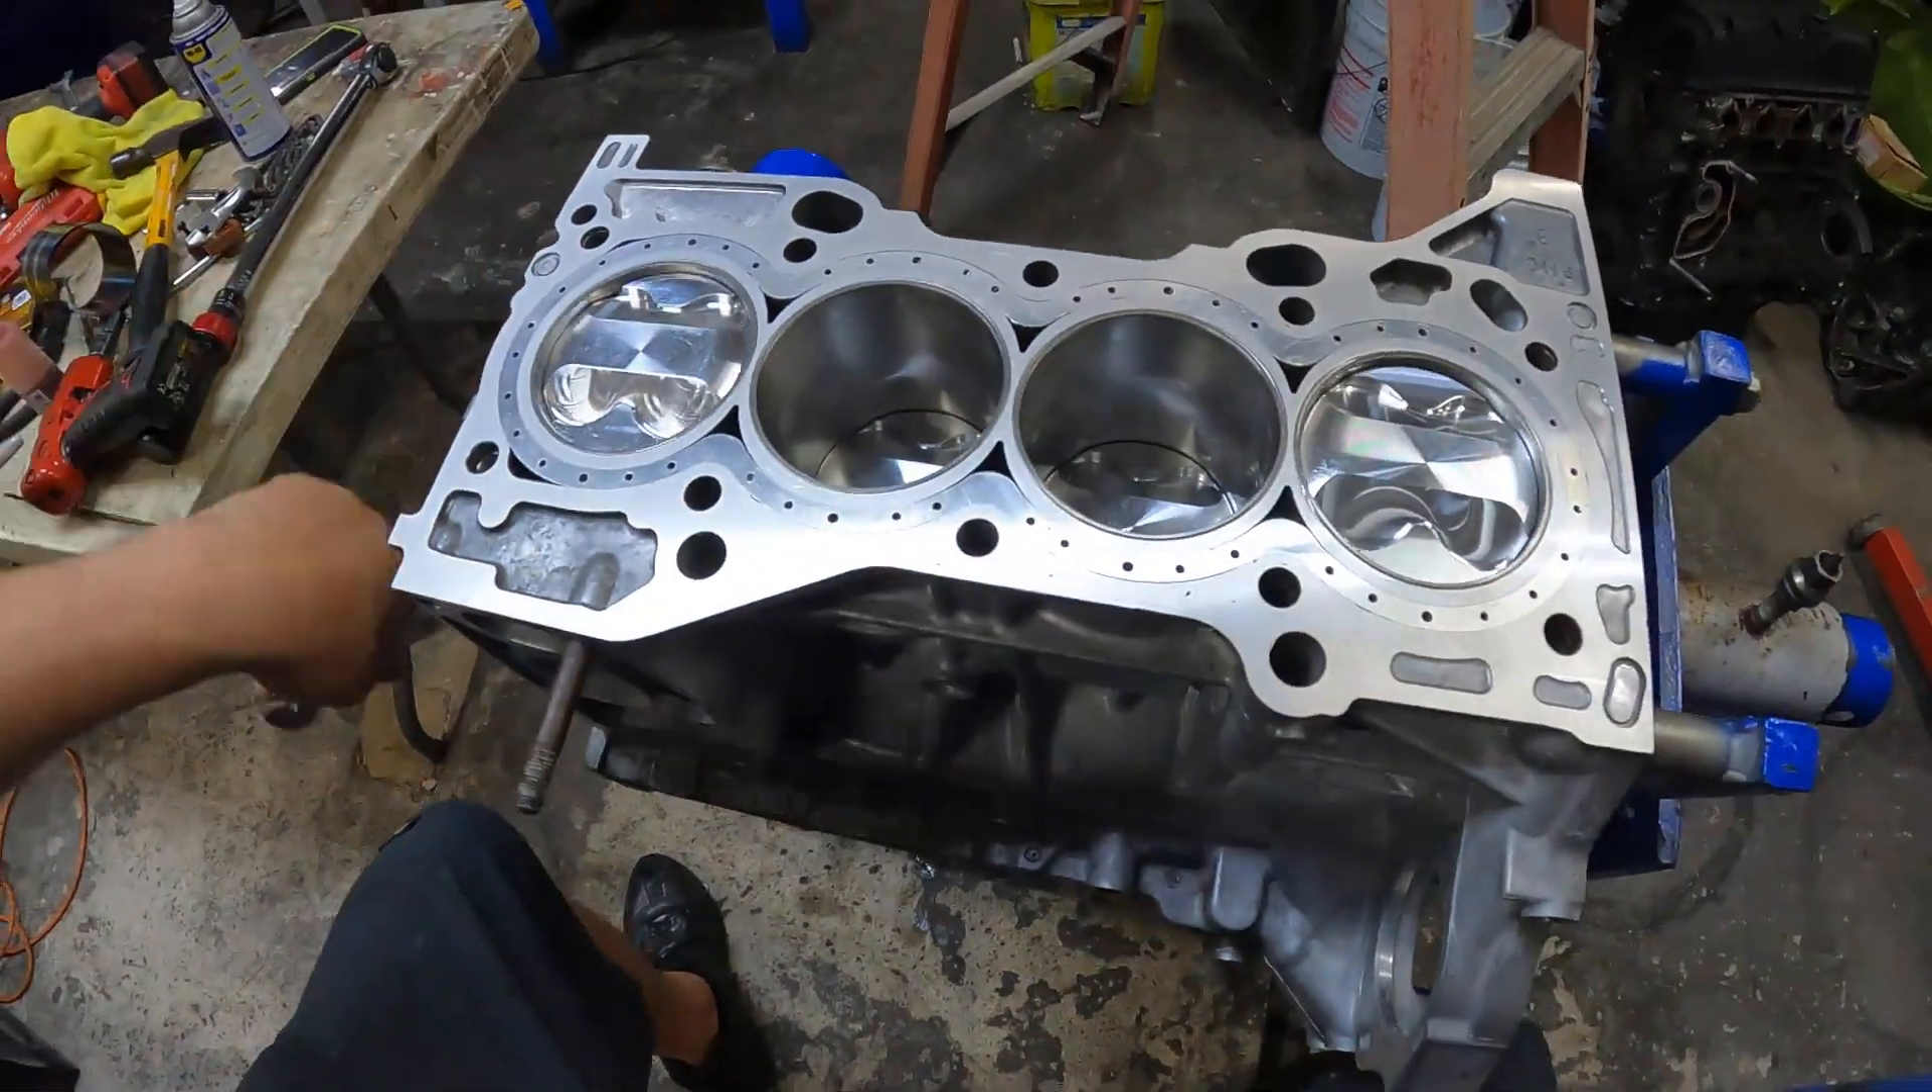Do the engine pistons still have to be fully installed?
No.